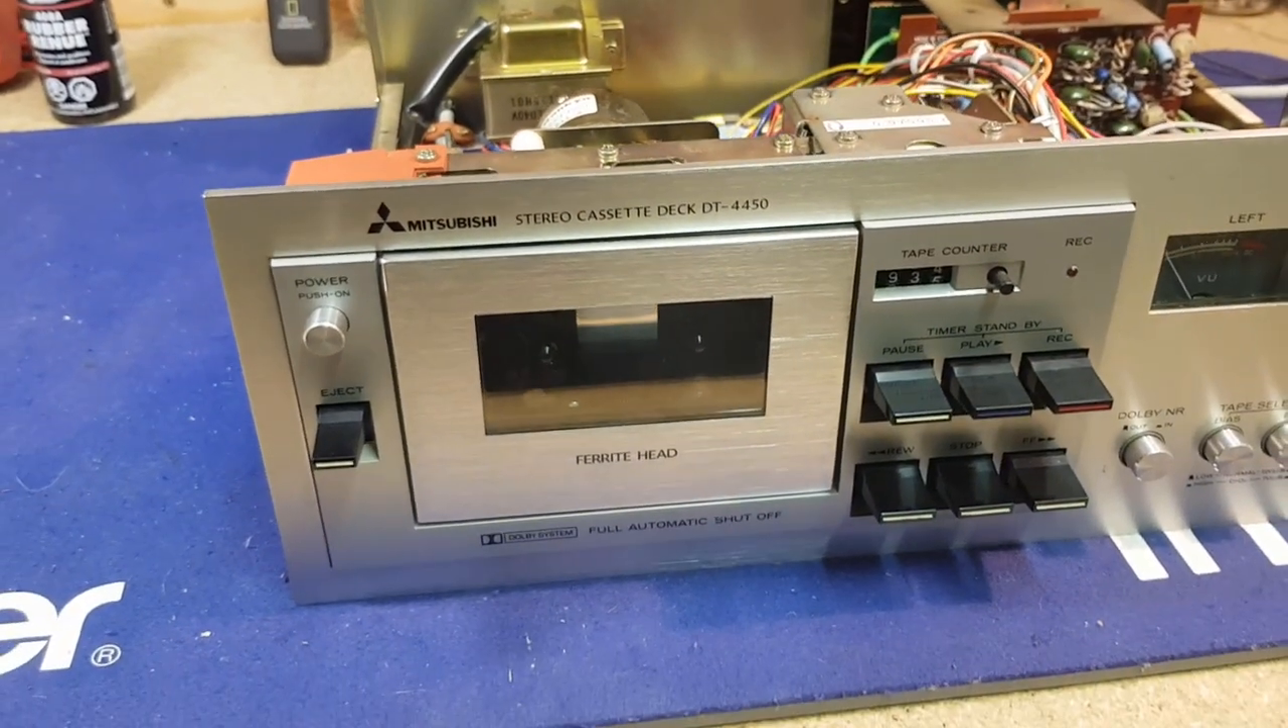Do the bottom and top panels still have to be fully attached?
Yes.